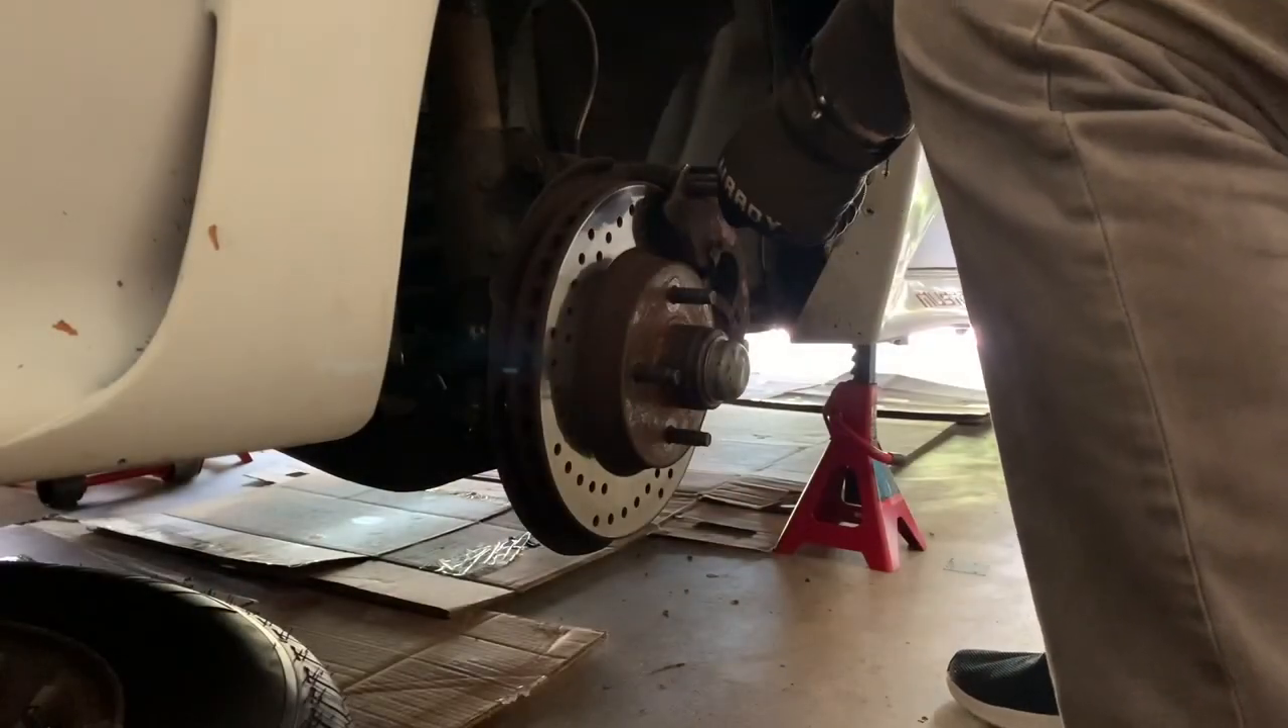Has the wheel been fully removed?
Yes.